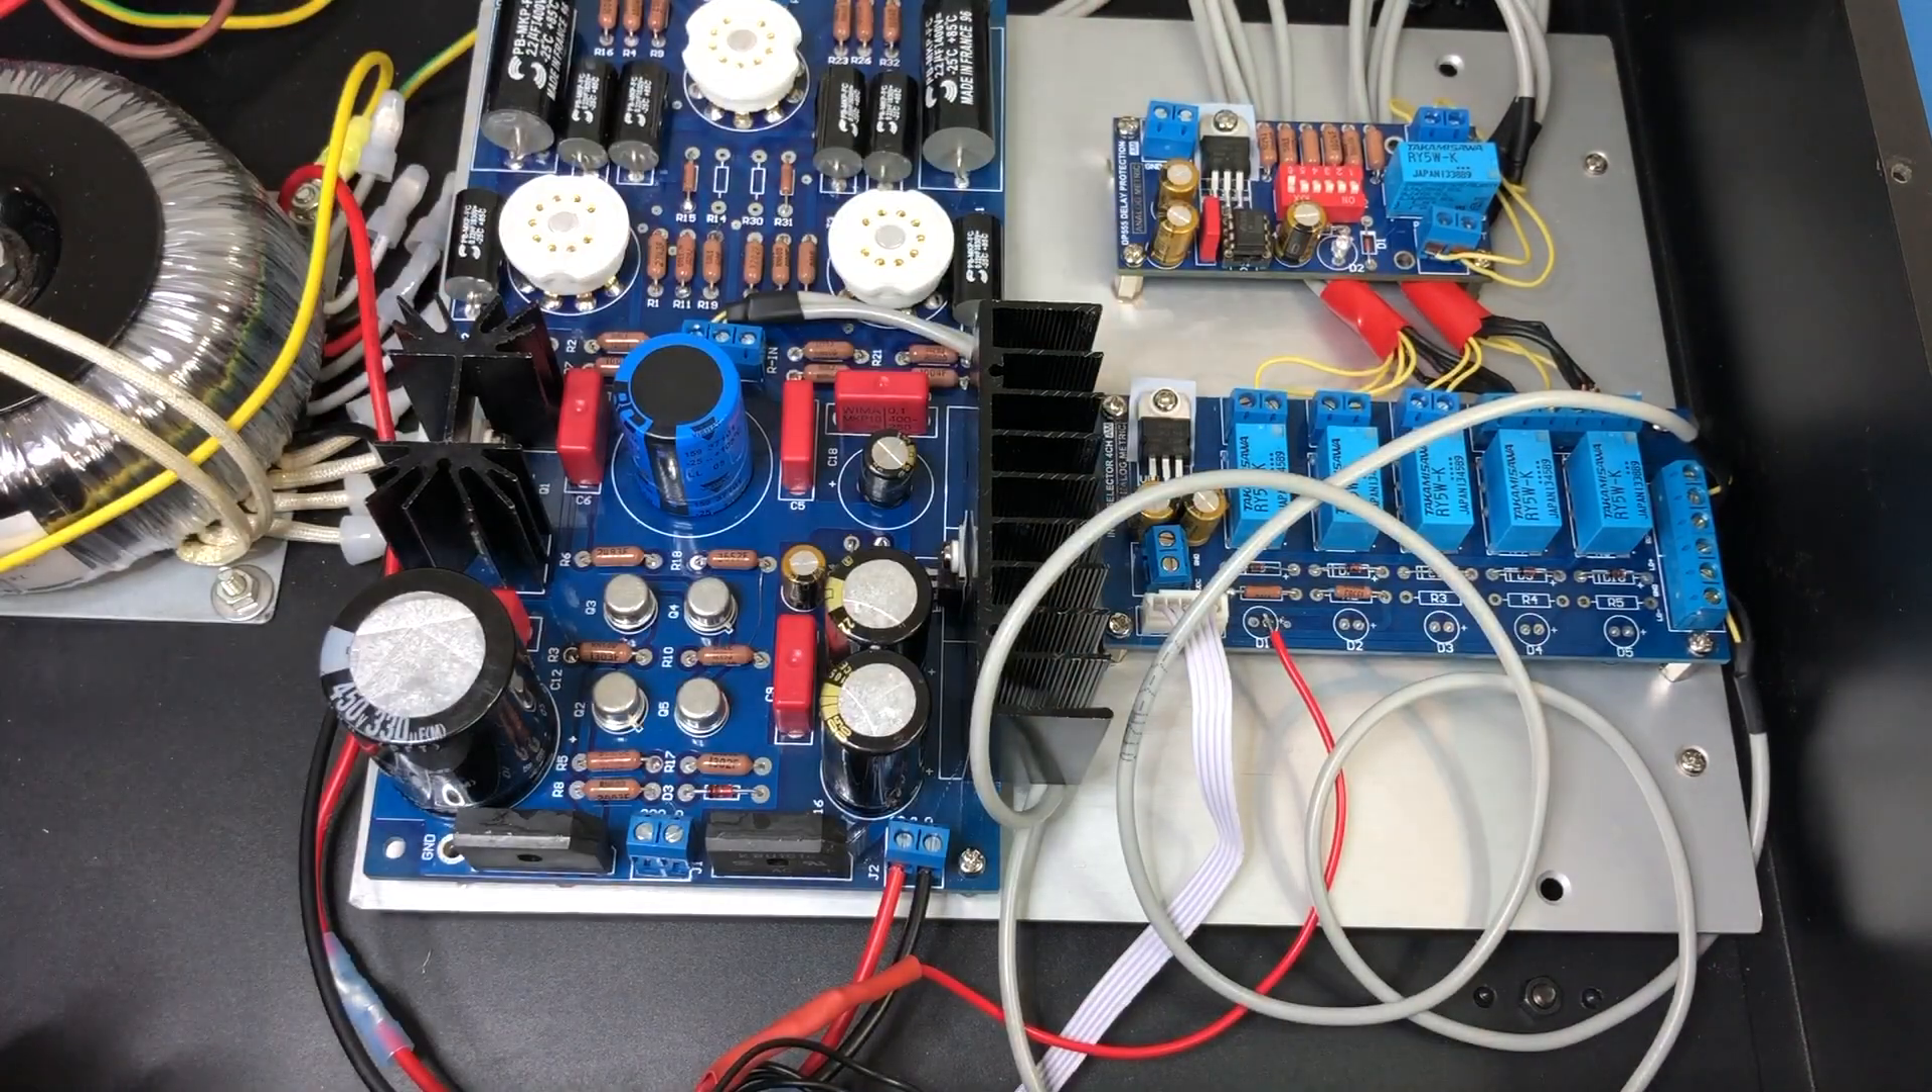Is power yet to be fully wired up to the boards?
Yes.